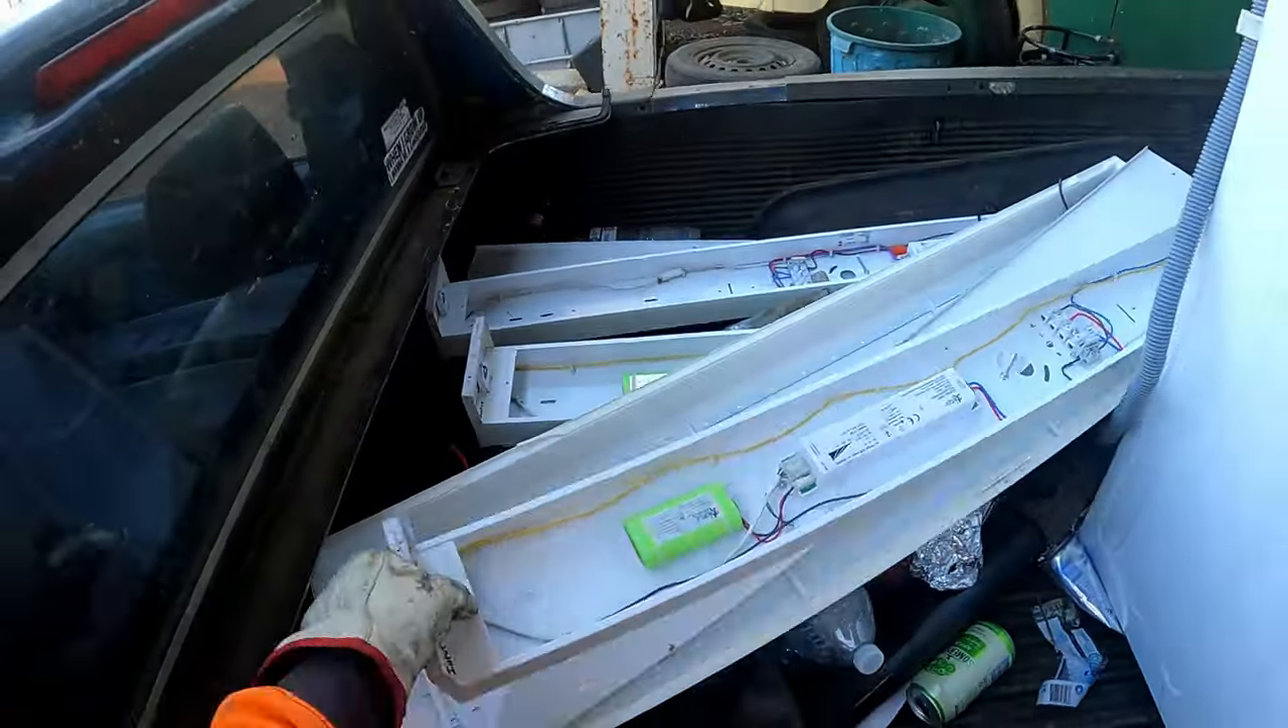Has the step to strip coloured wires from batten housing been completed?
No.